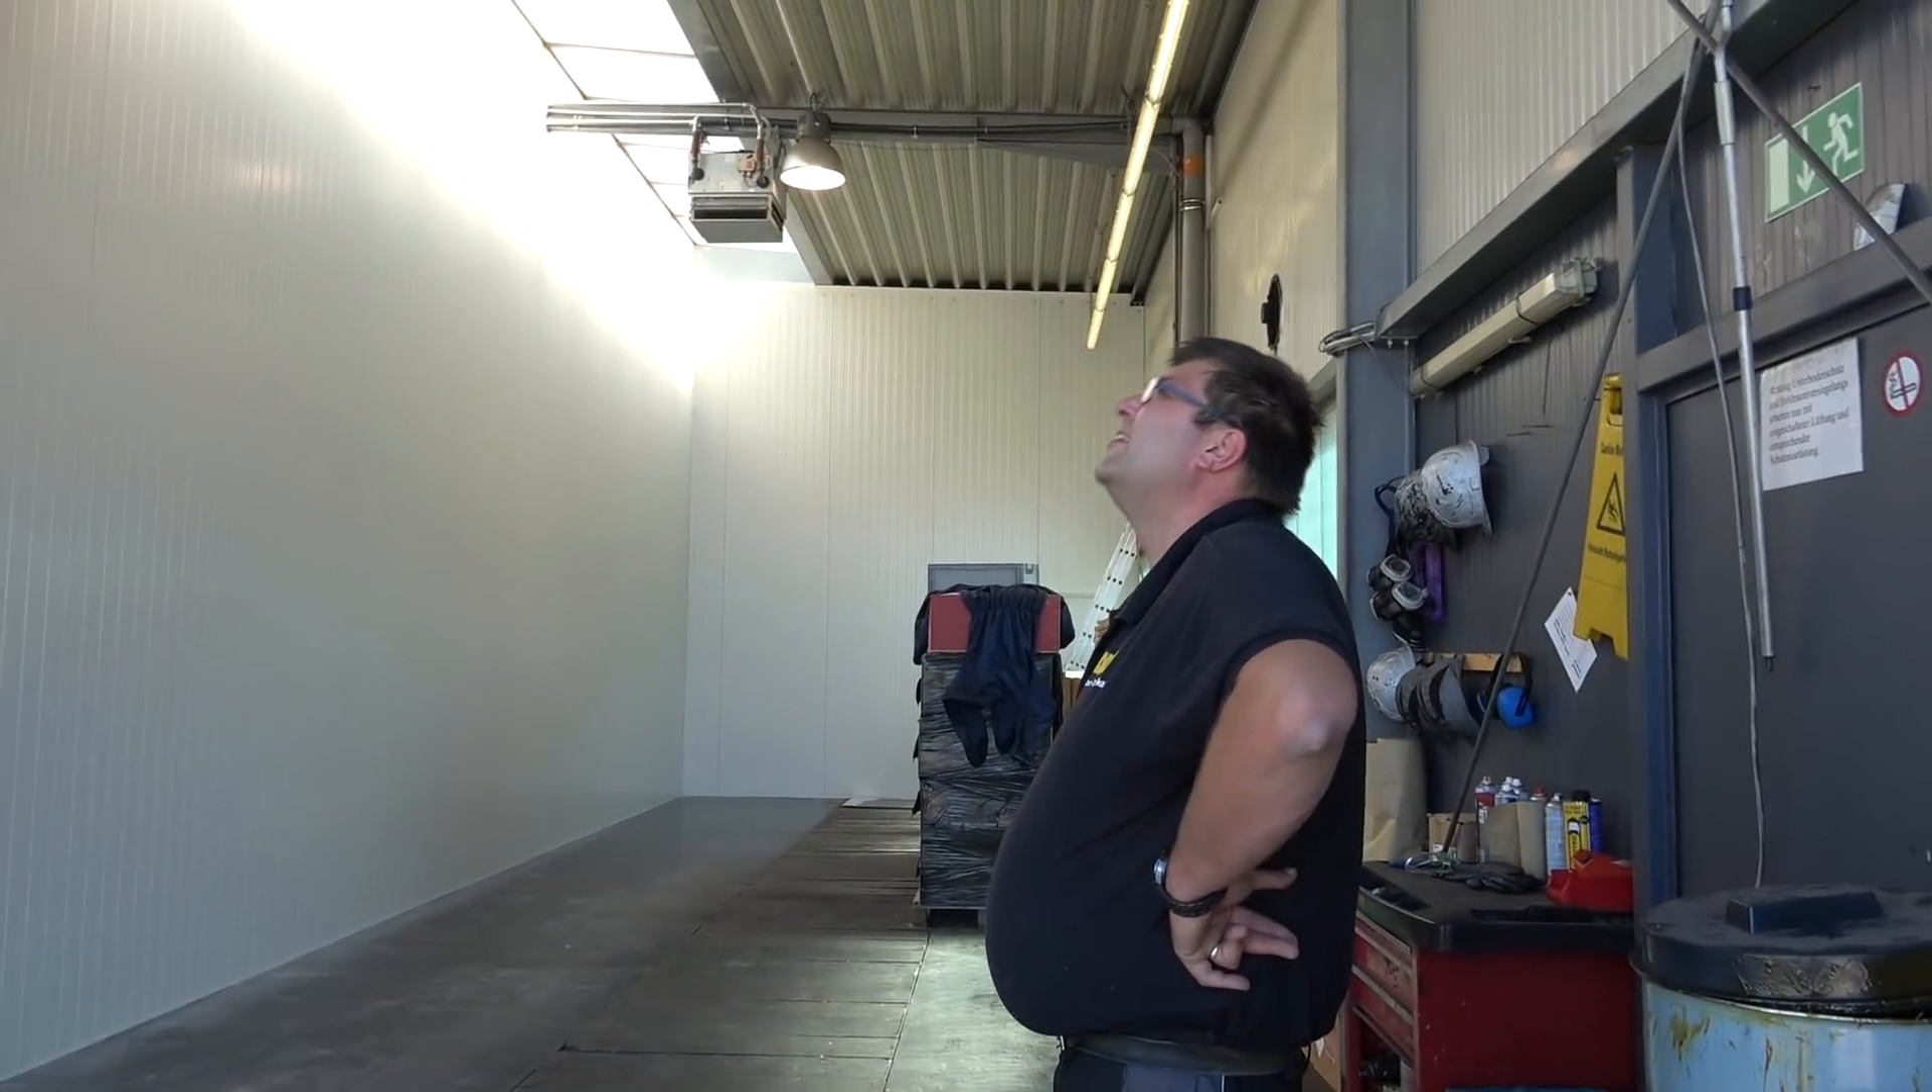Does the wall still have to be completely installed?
No.